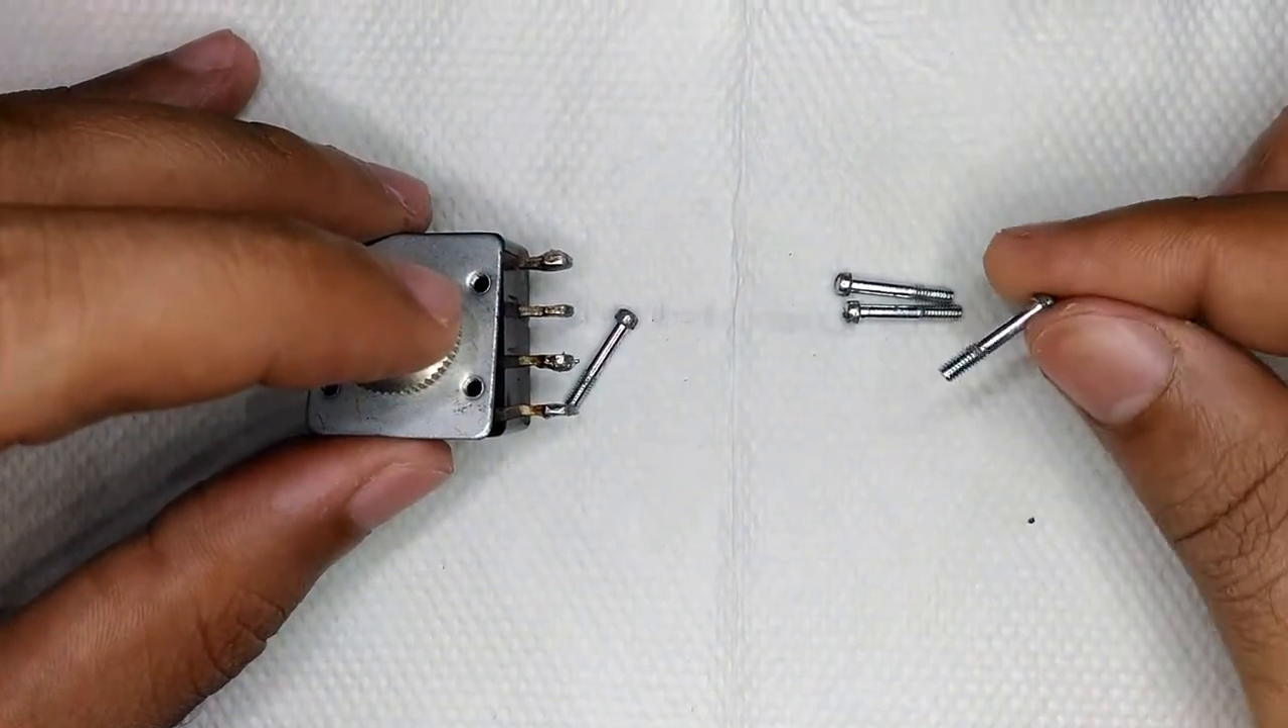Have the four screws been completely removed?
Yes.